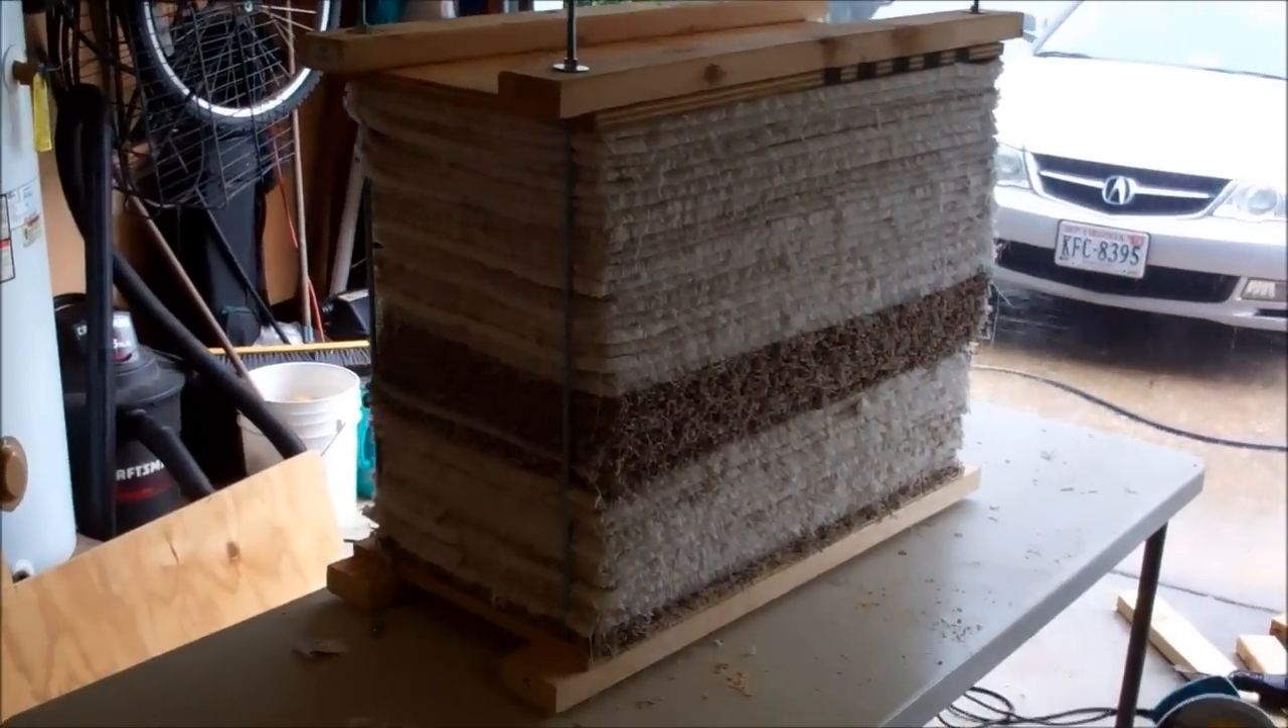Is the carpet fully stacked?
Yes.